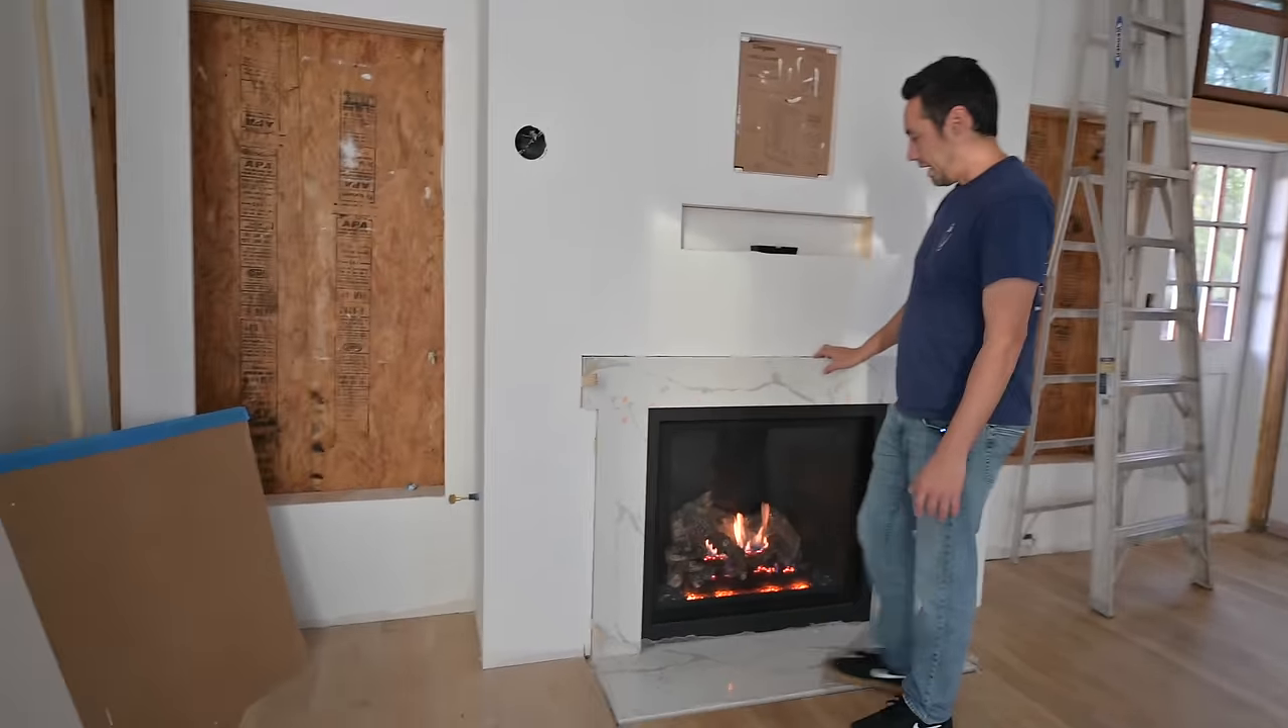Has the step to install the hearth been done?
Yes.